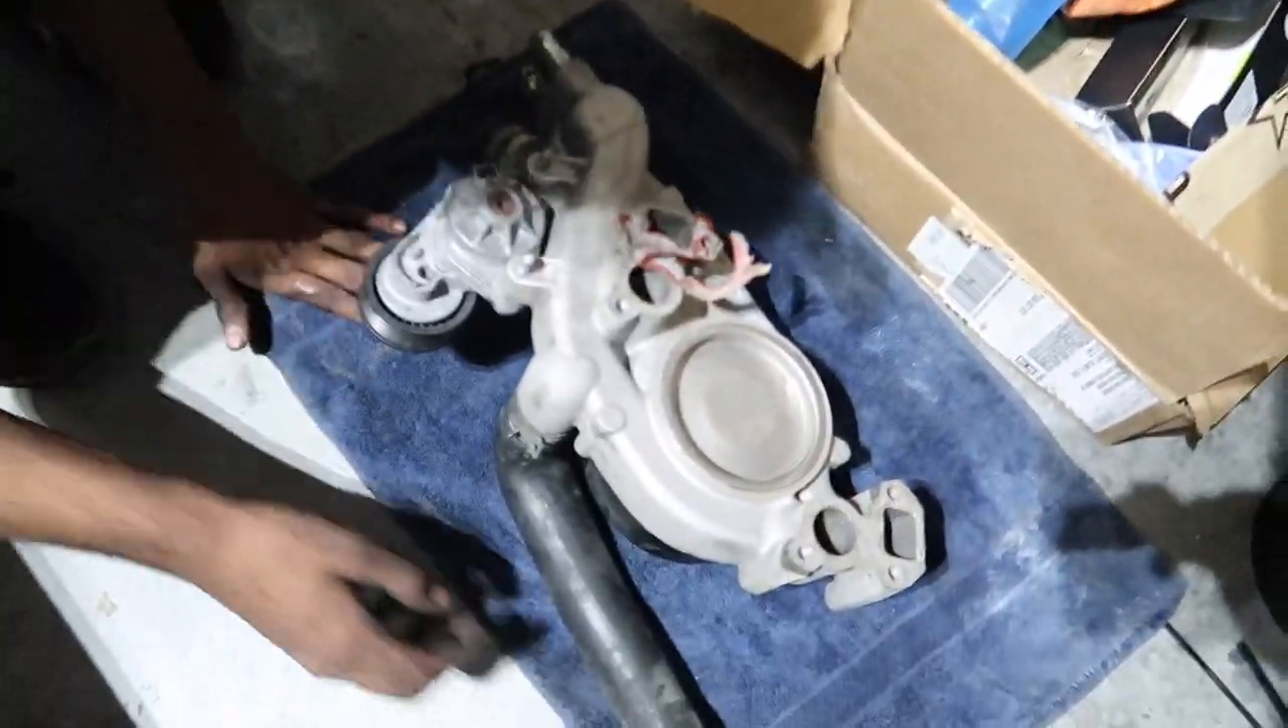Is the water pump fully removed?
Yes.